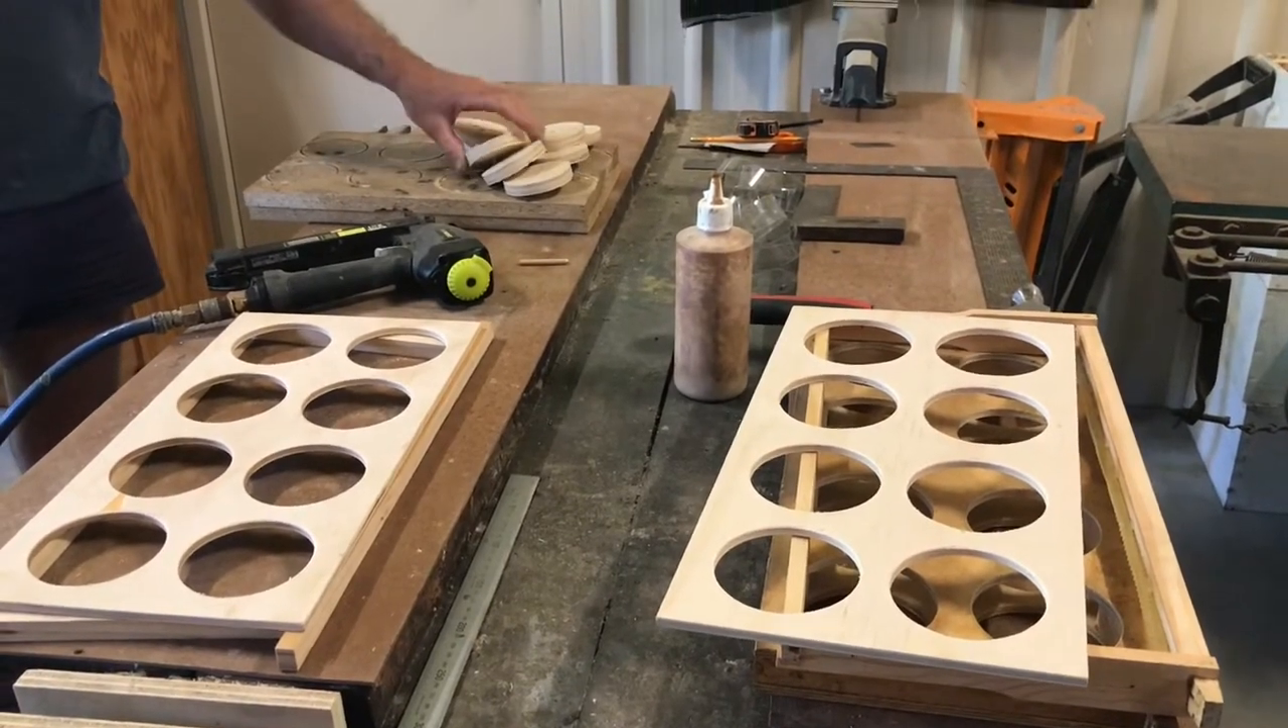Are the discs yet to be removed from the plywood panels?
No.